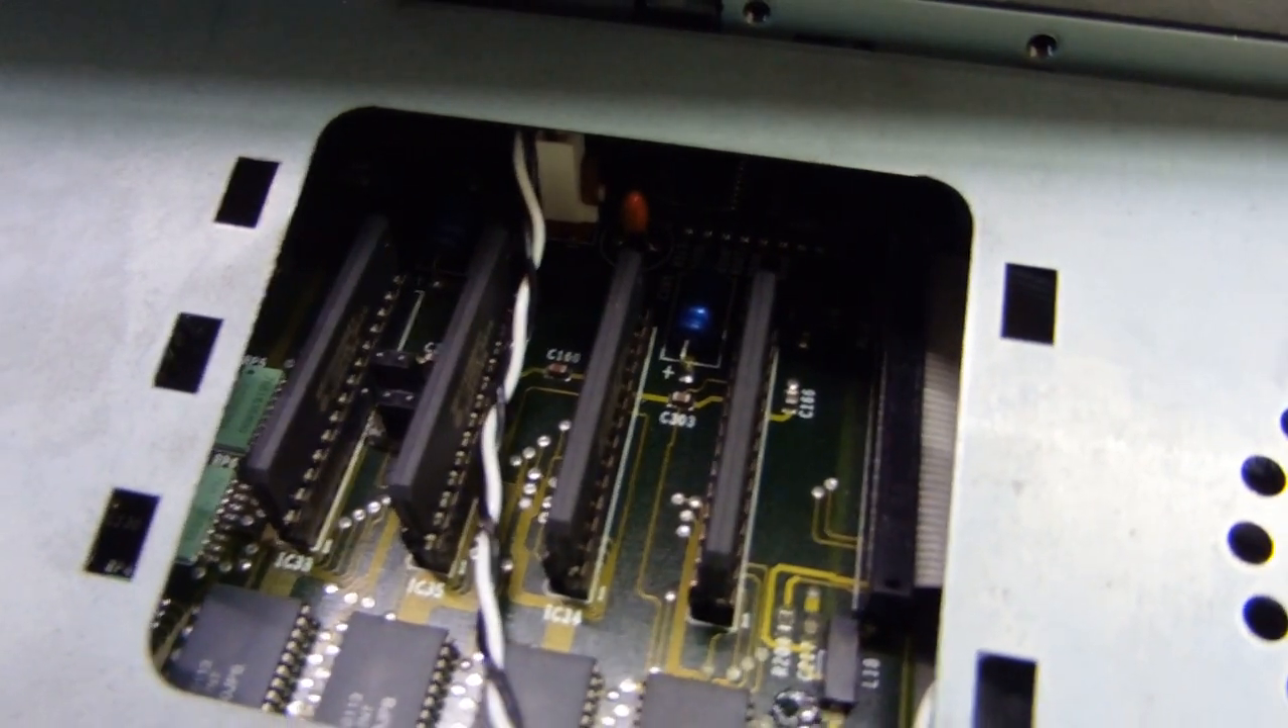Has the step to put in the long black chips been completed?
Yes.